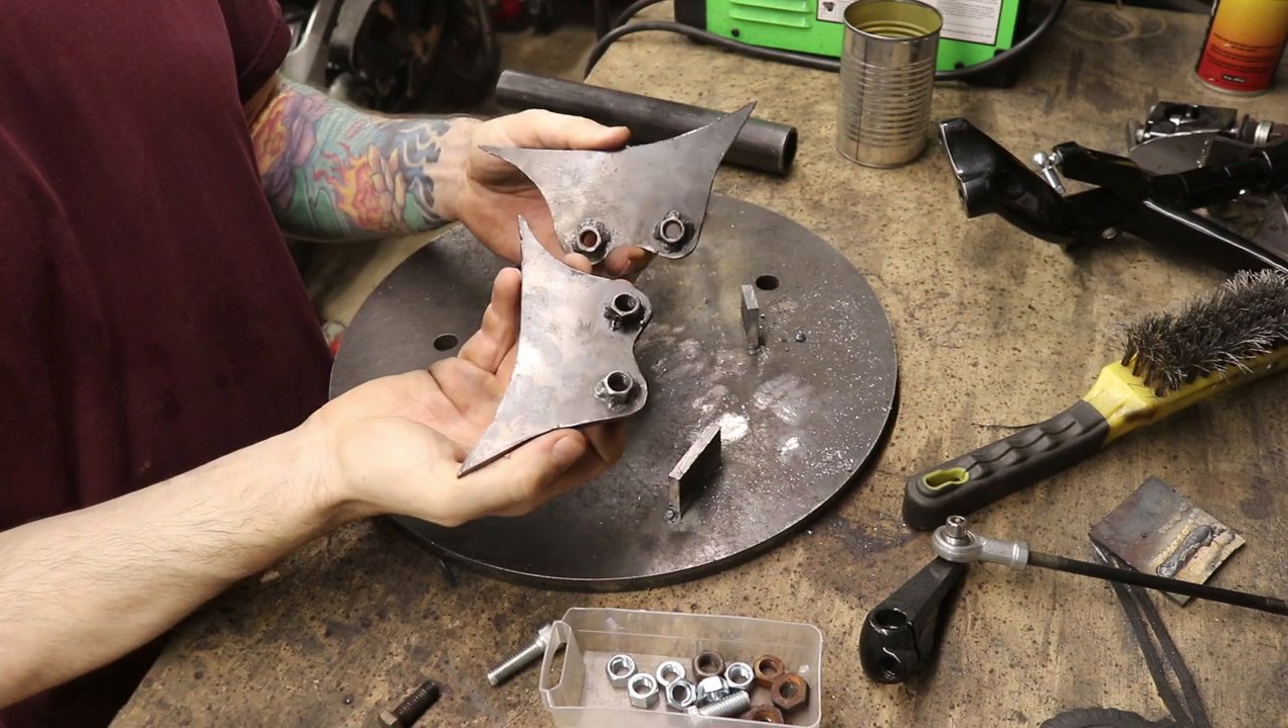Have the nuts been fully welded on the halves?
Yes.